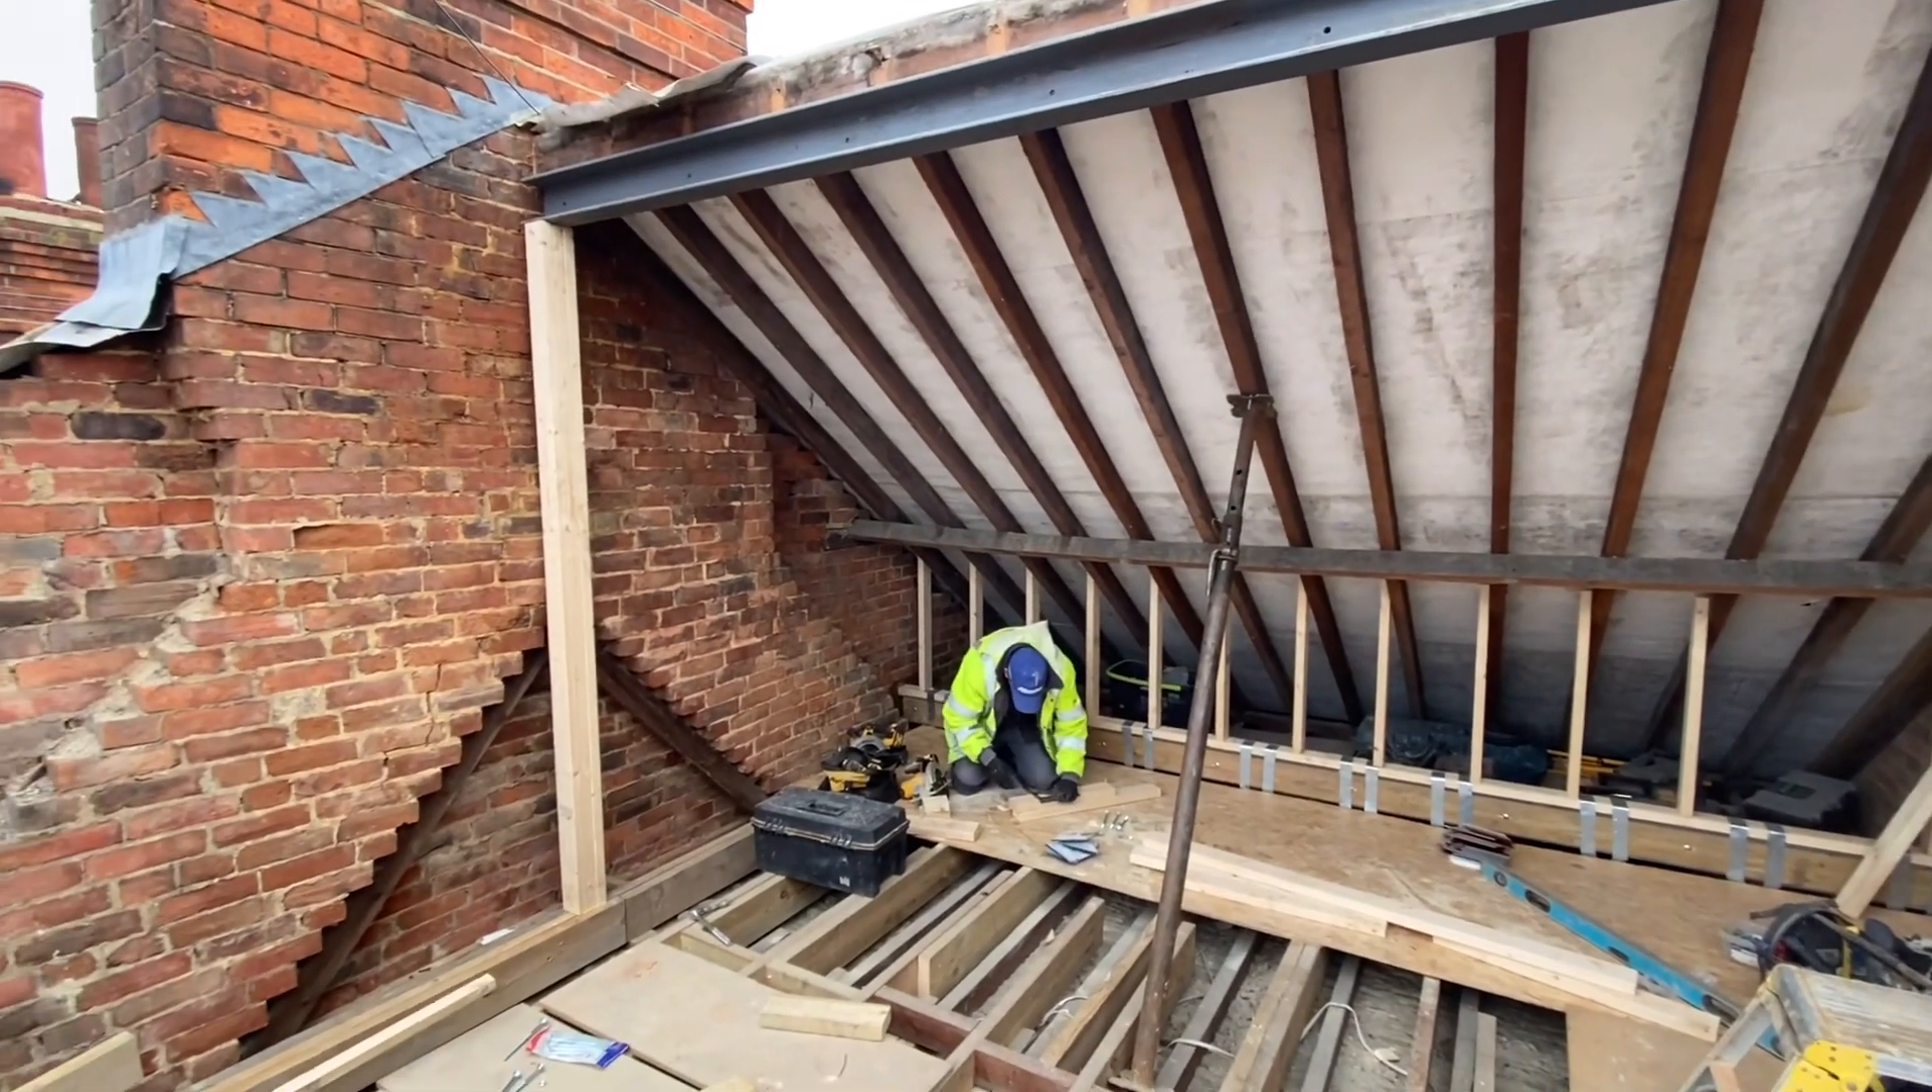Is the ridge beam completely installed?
Yes.